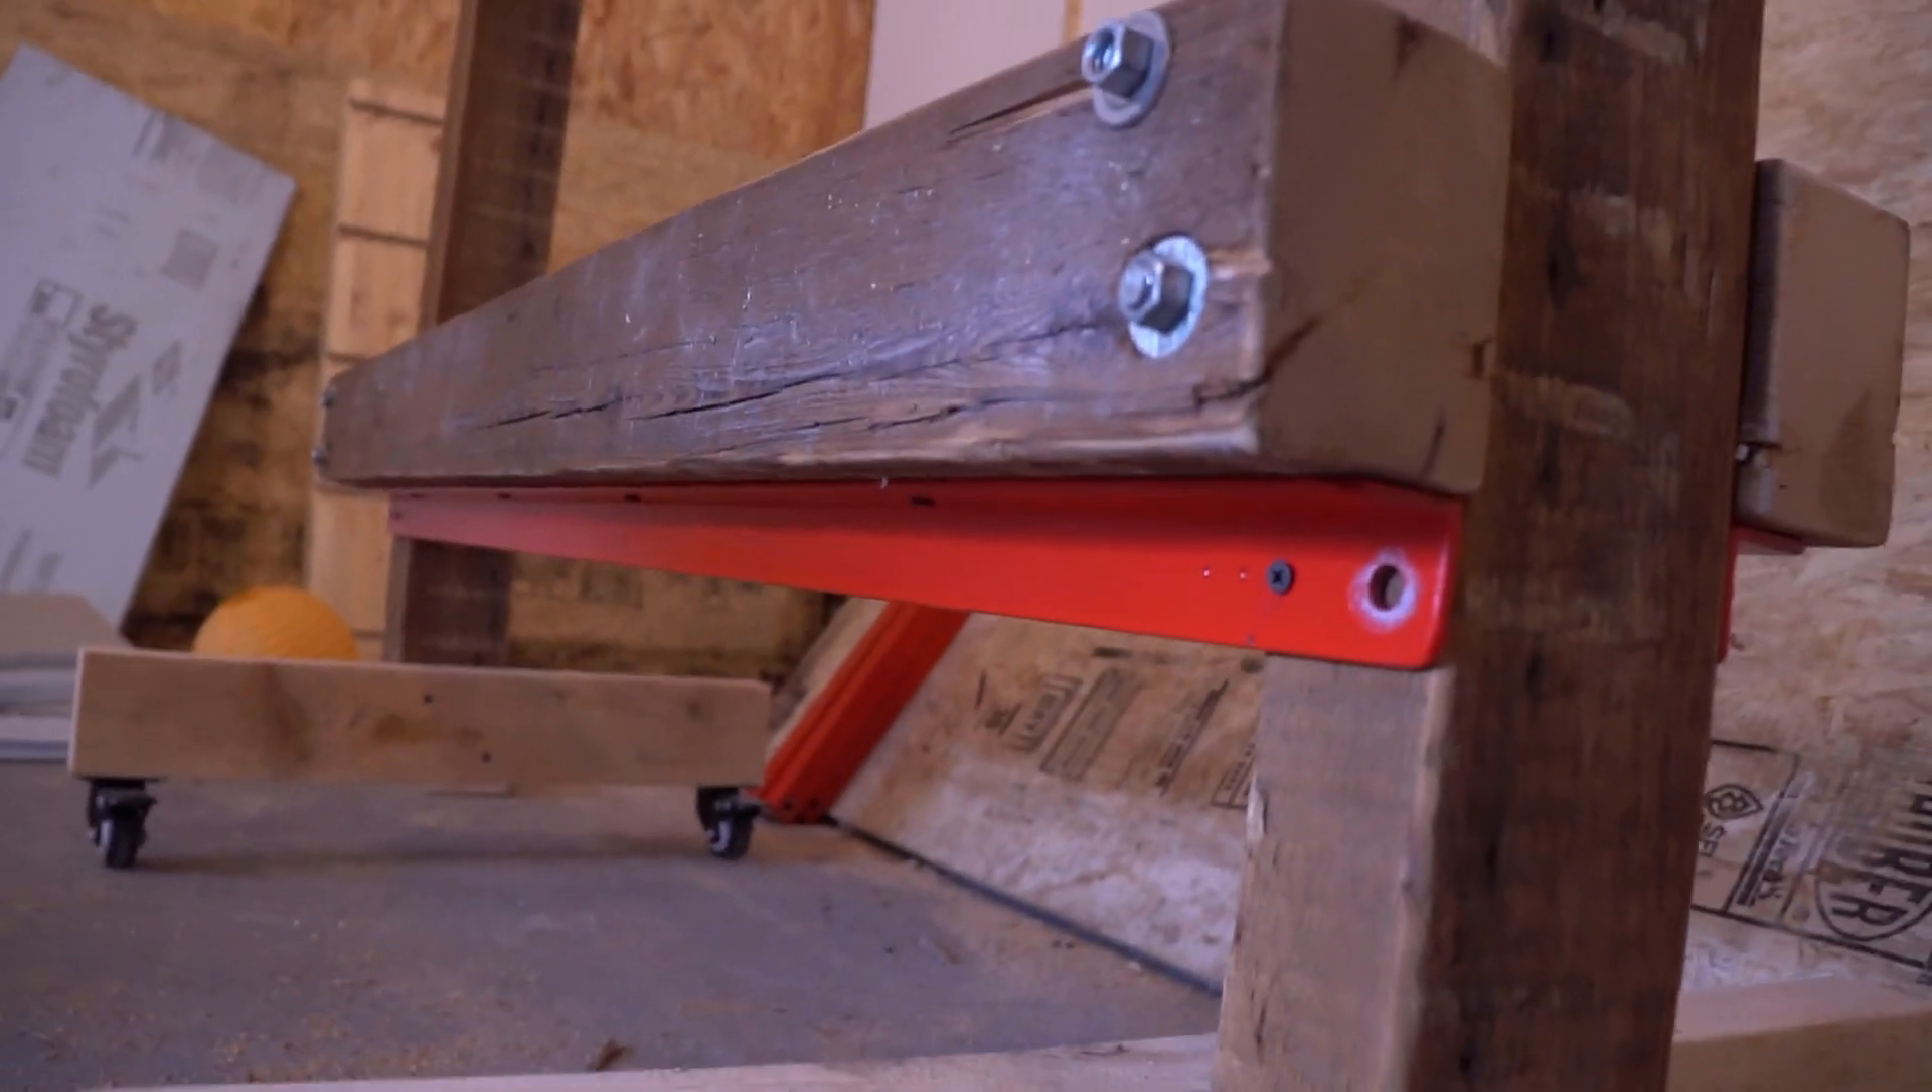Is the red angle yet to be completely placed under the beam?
No.